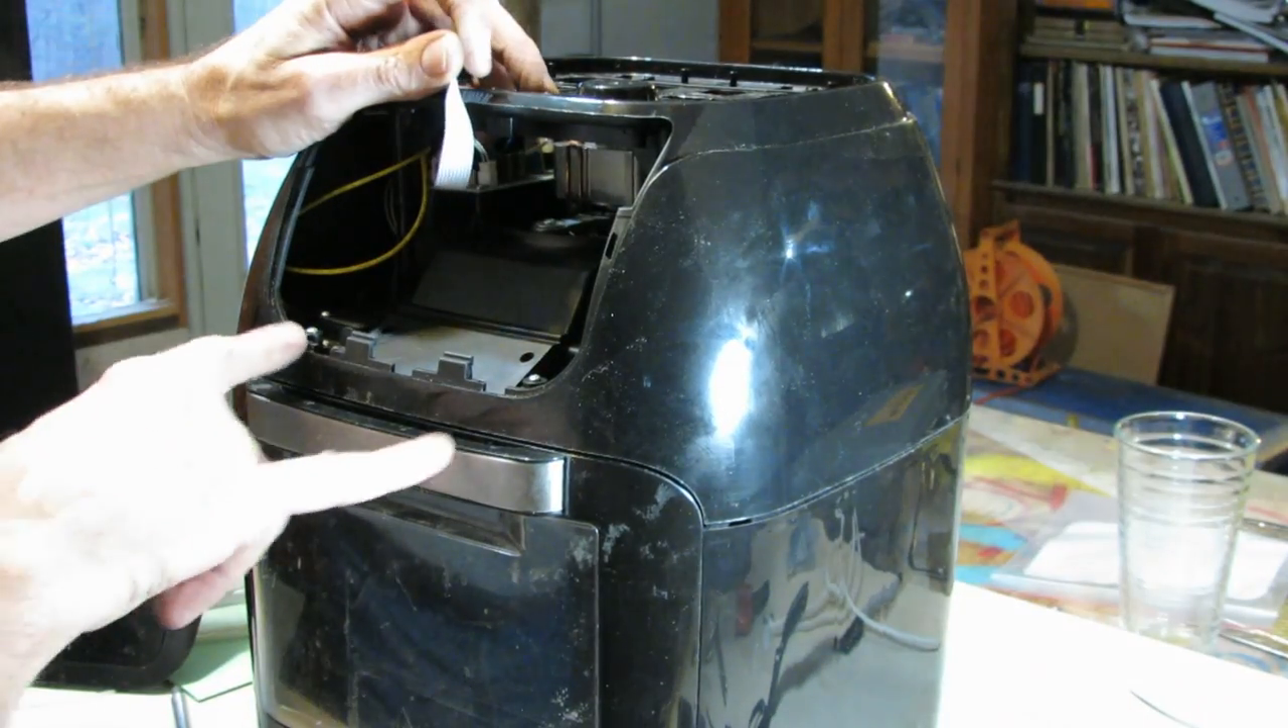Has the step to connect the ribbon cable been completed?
No.